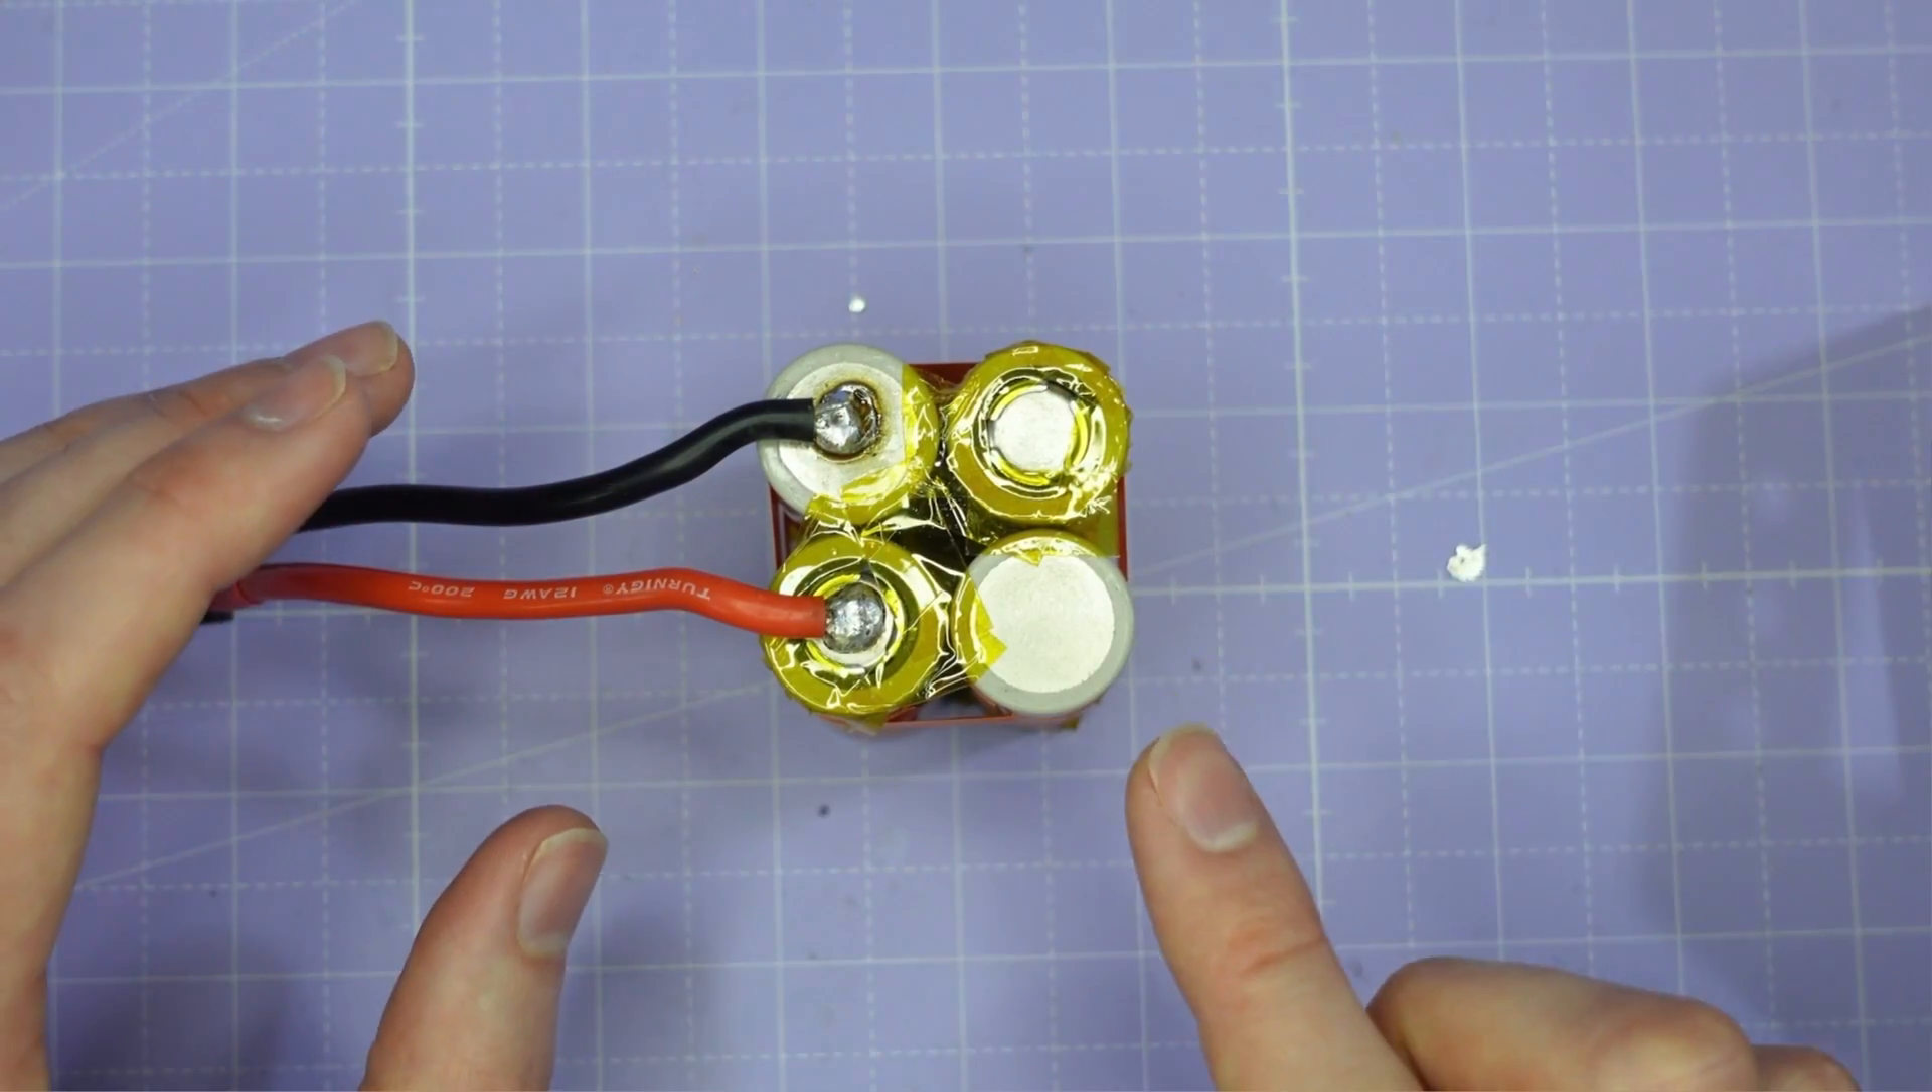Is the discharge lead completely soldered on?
Yes.